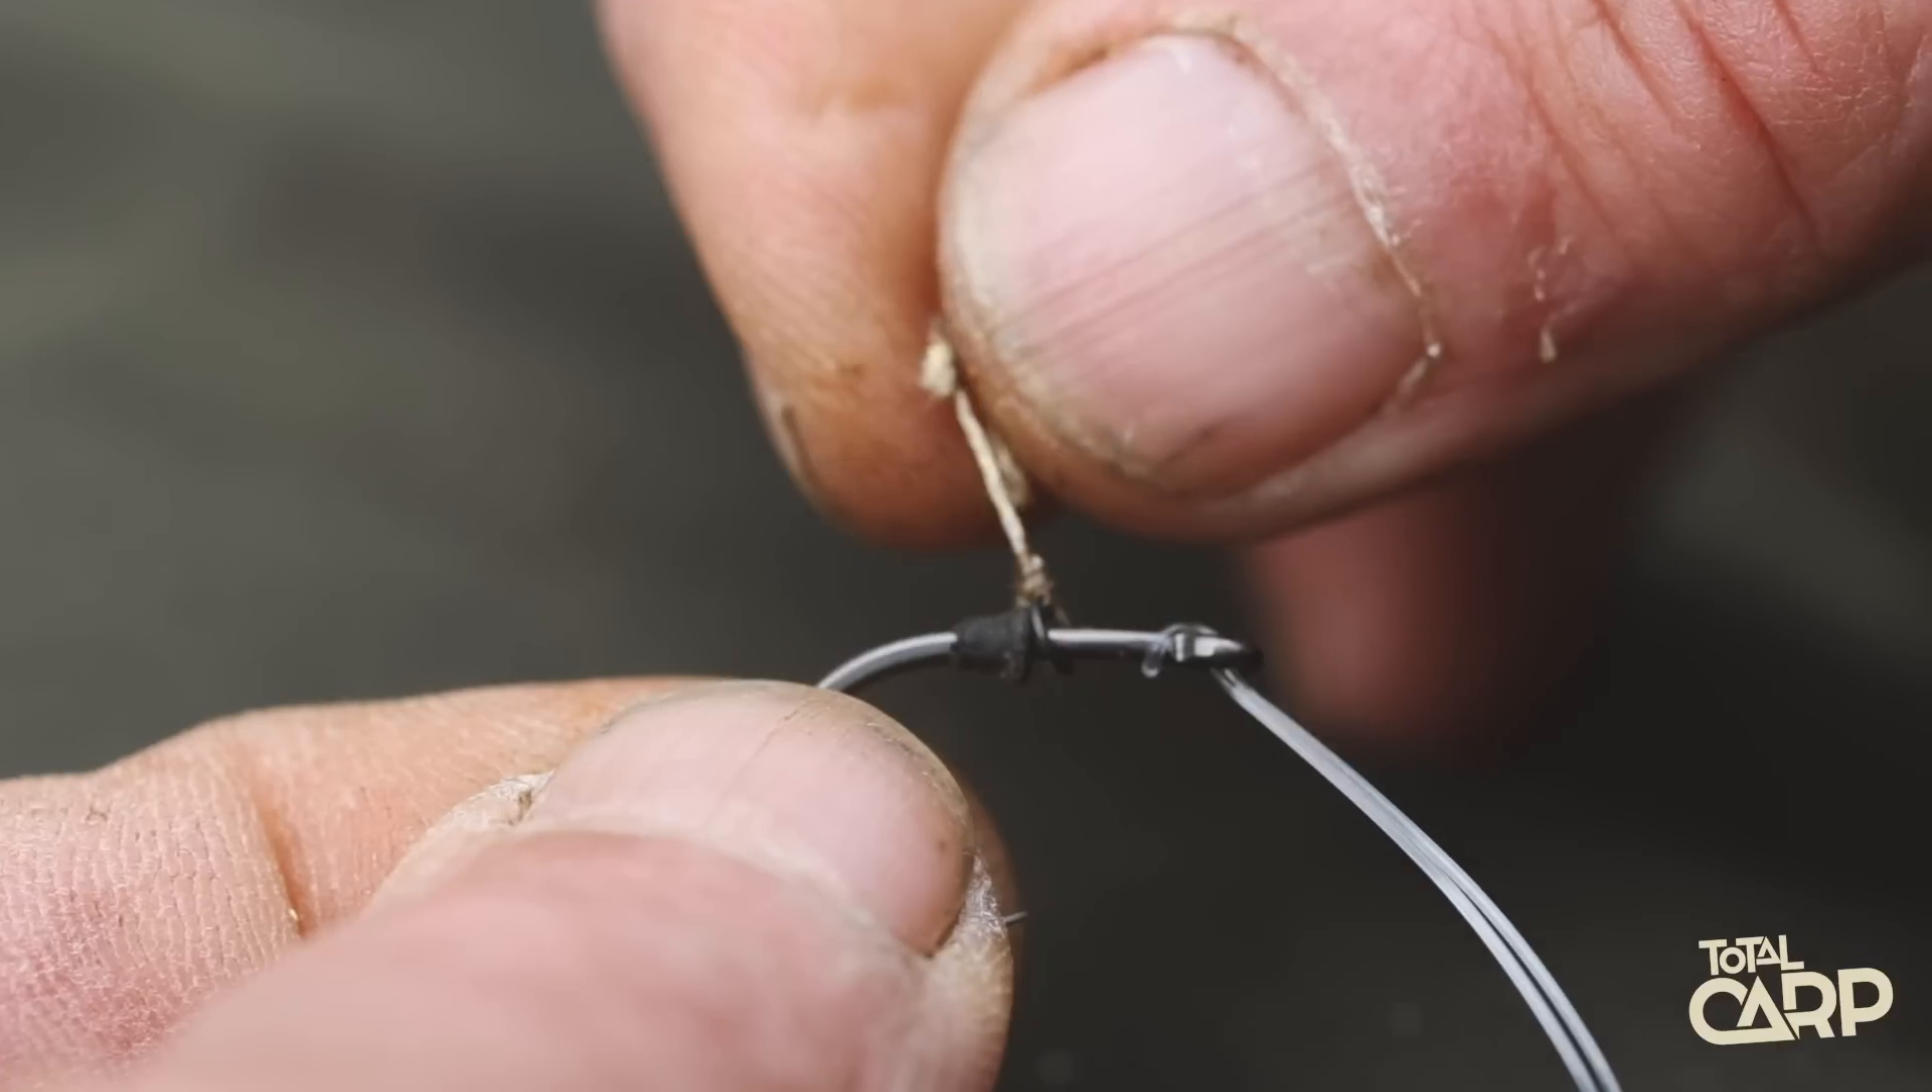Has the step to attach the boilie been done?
No.